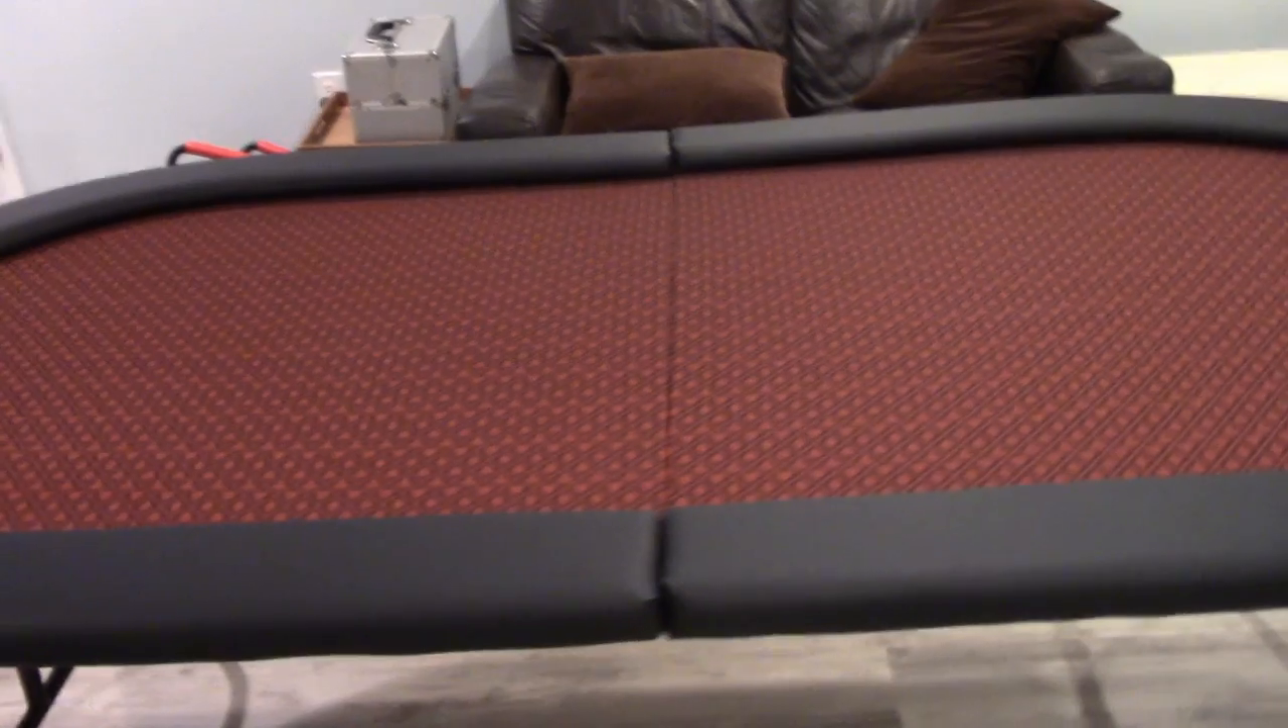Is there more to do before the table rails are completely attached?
No.